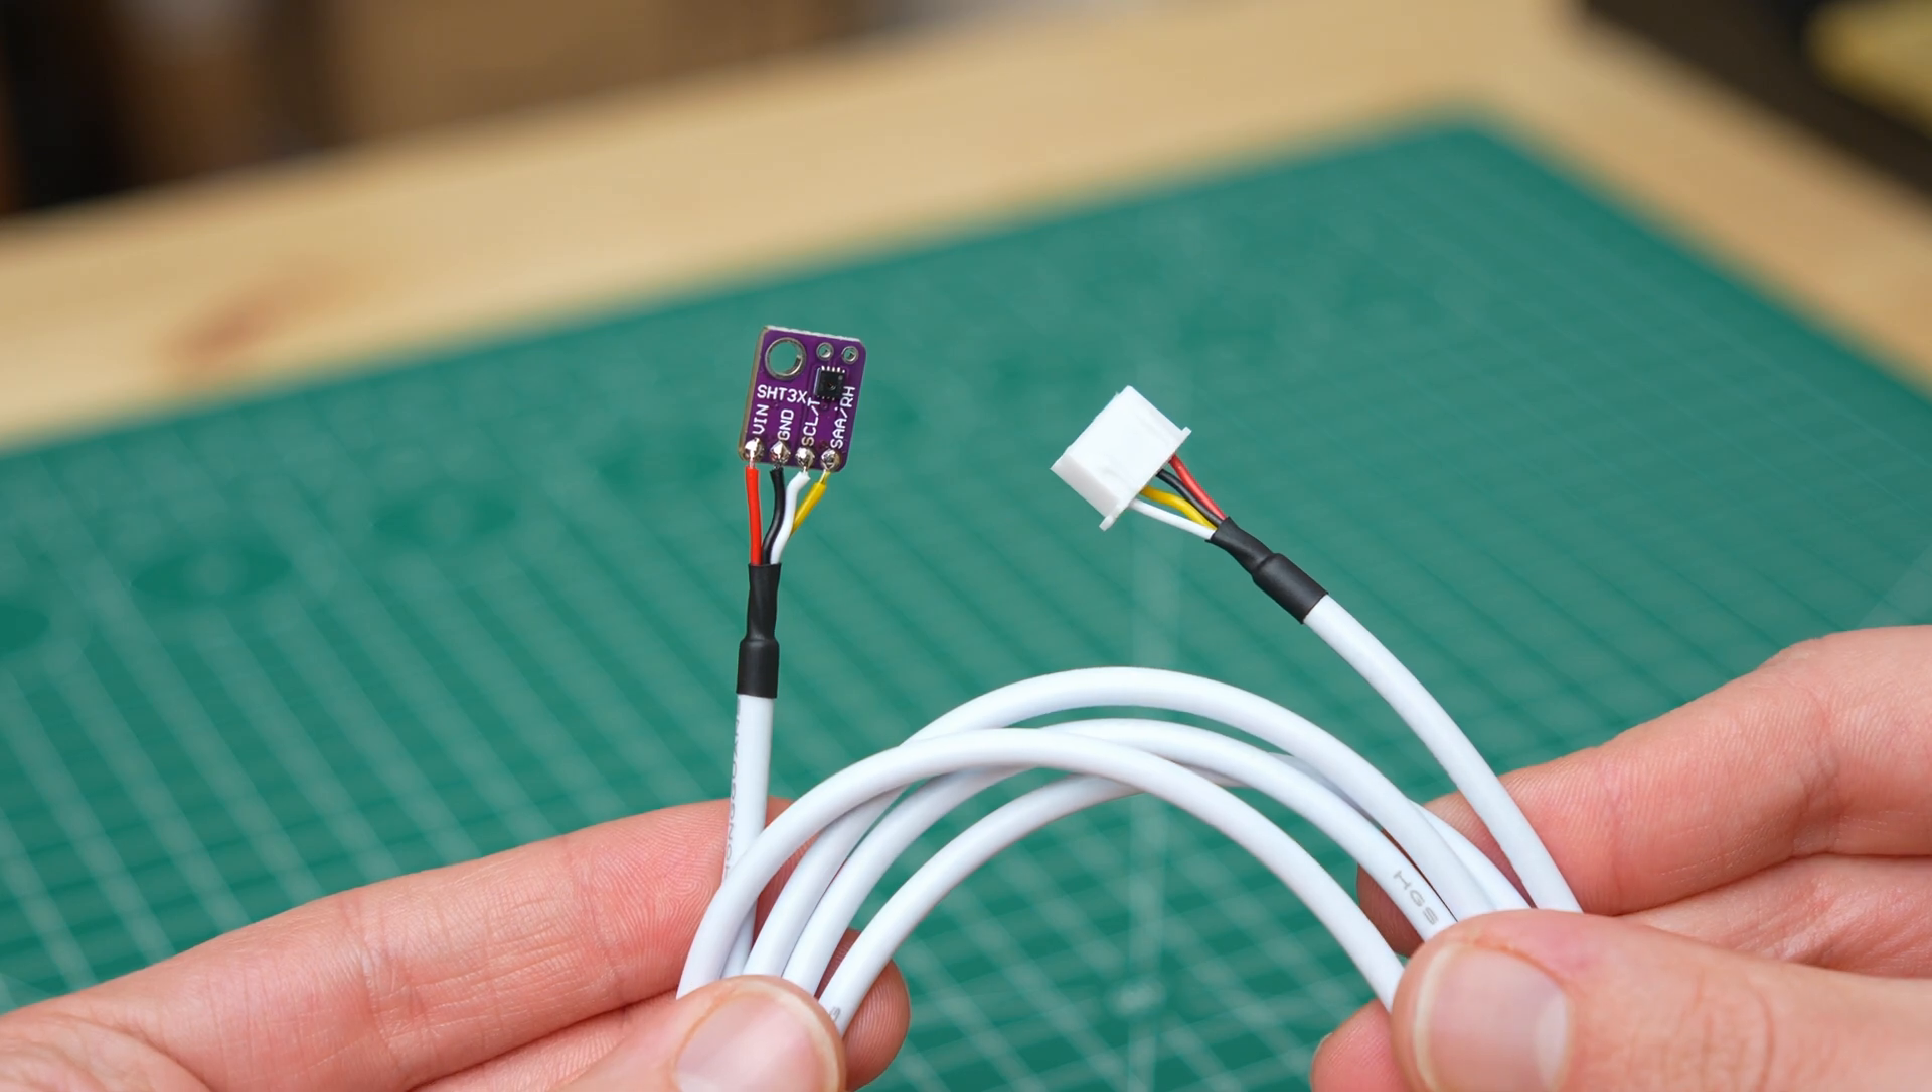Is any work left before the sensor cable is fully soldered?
No.